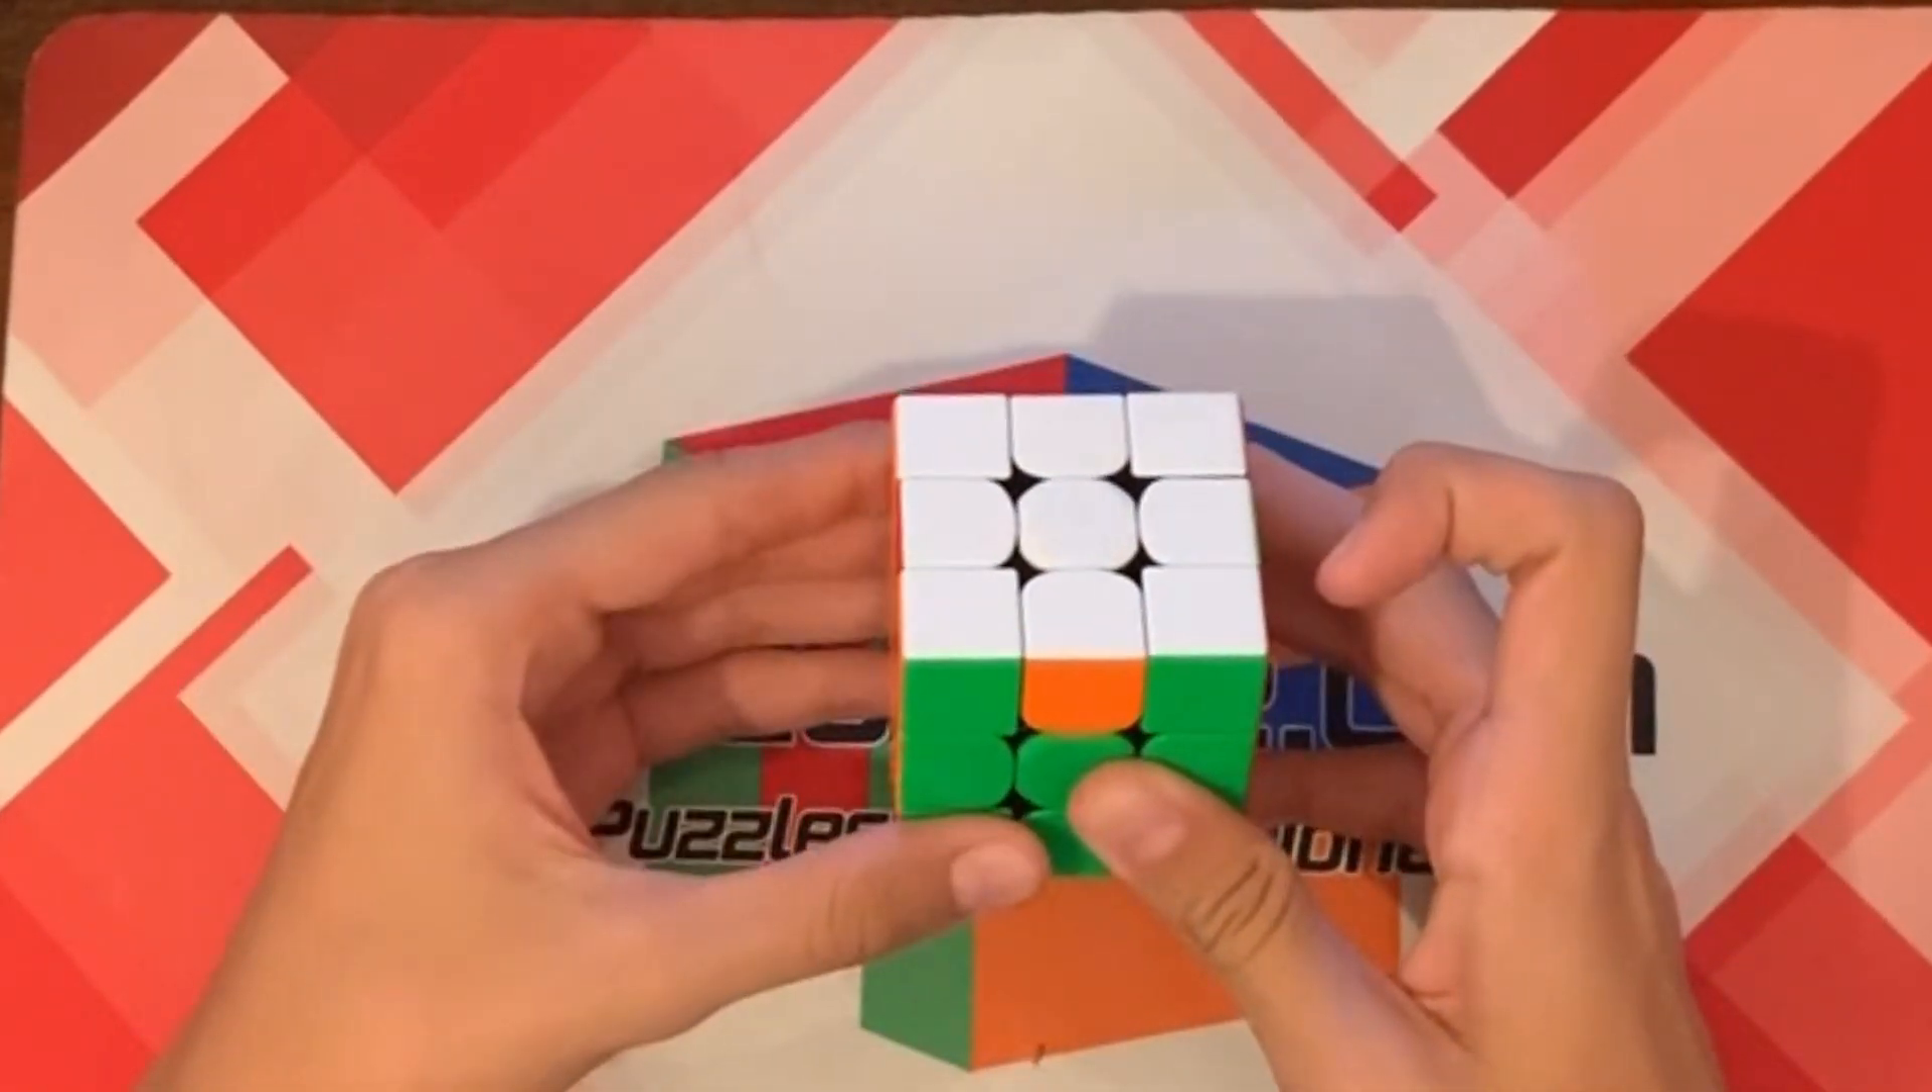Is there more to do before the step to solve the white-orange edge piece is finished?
Yes.